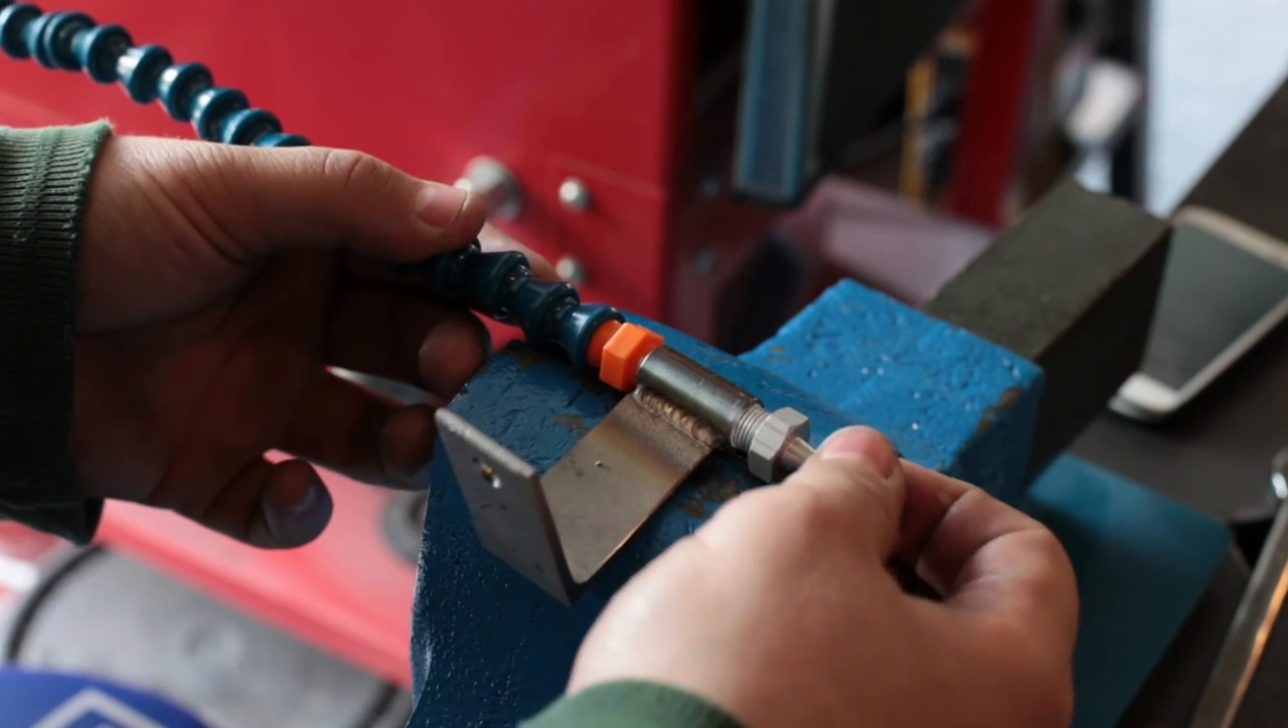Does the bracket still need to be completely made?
No.